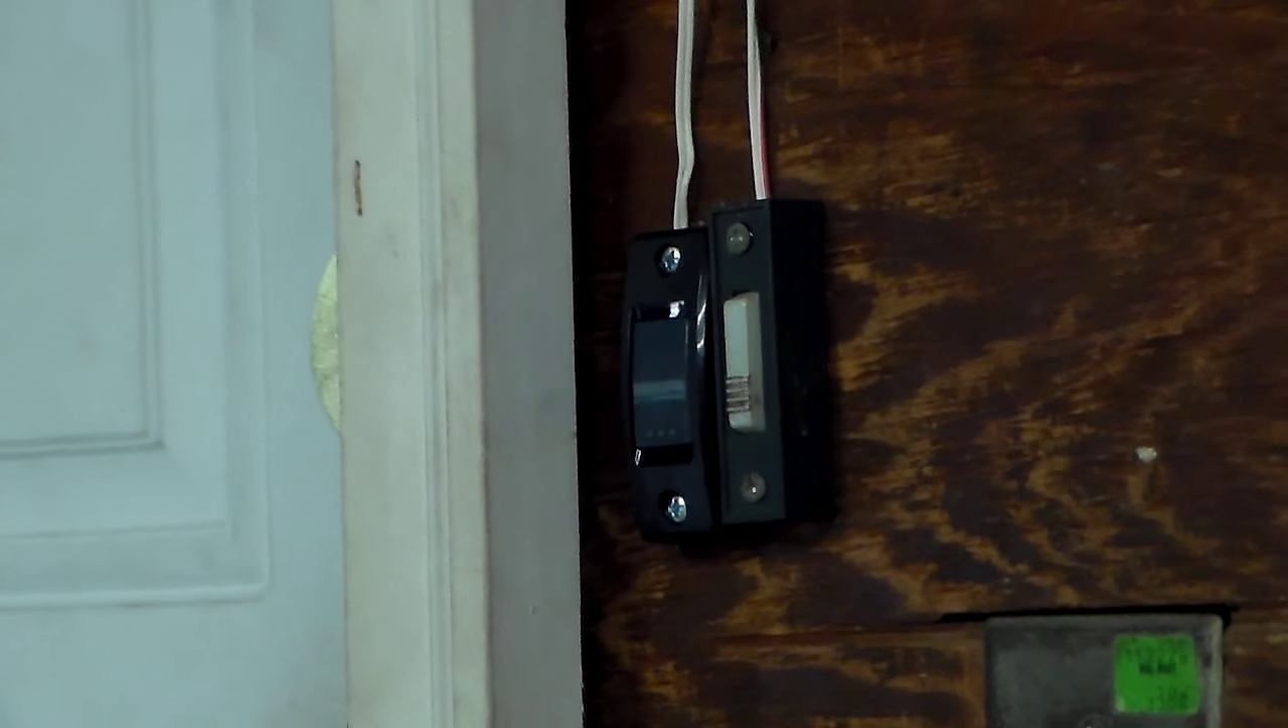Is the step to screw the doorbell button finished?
Yes.